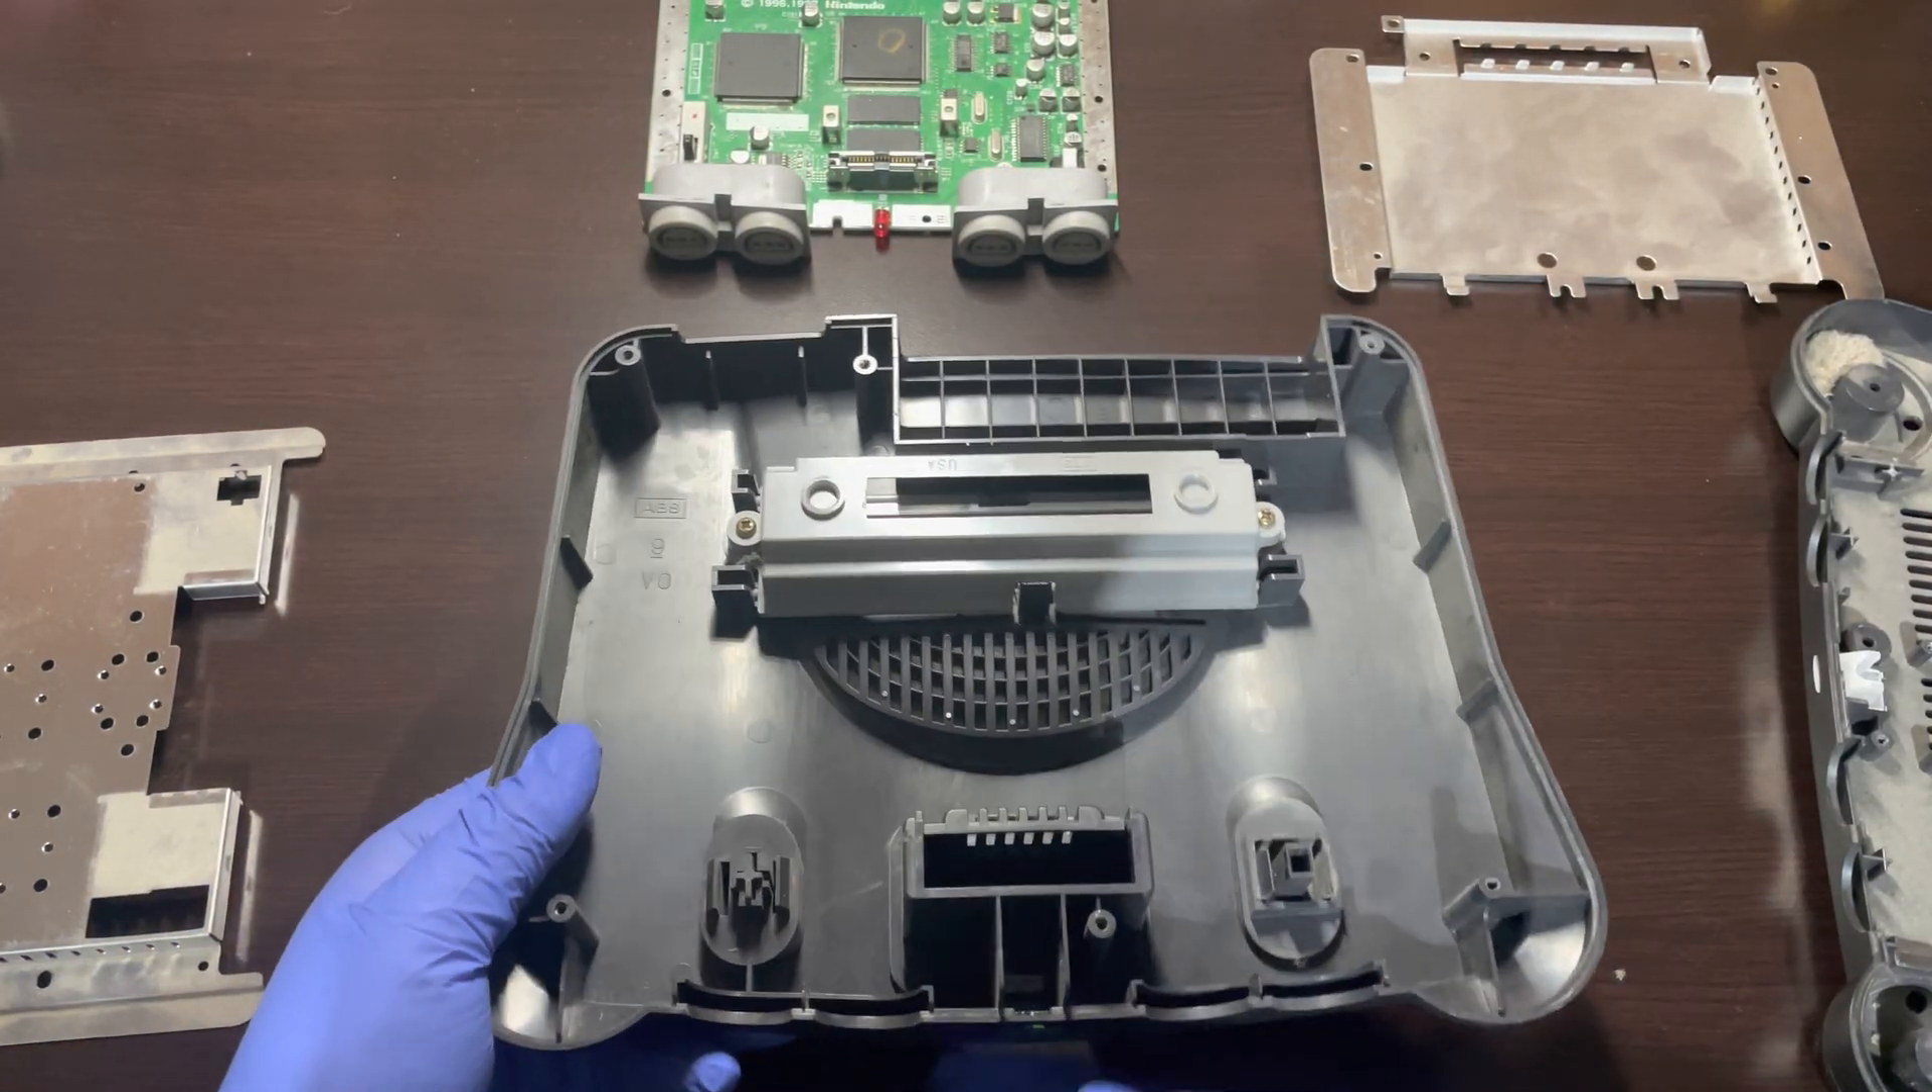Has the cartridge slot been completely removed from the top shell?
No.